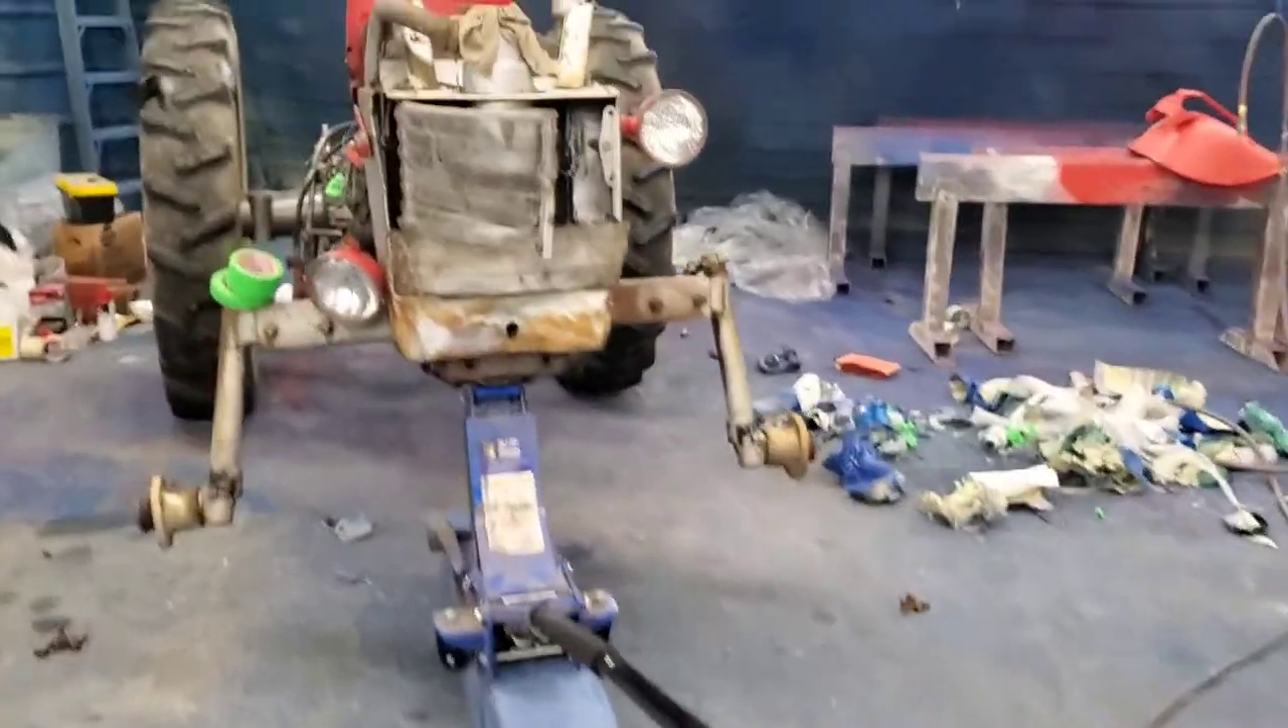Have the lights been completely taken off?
No.